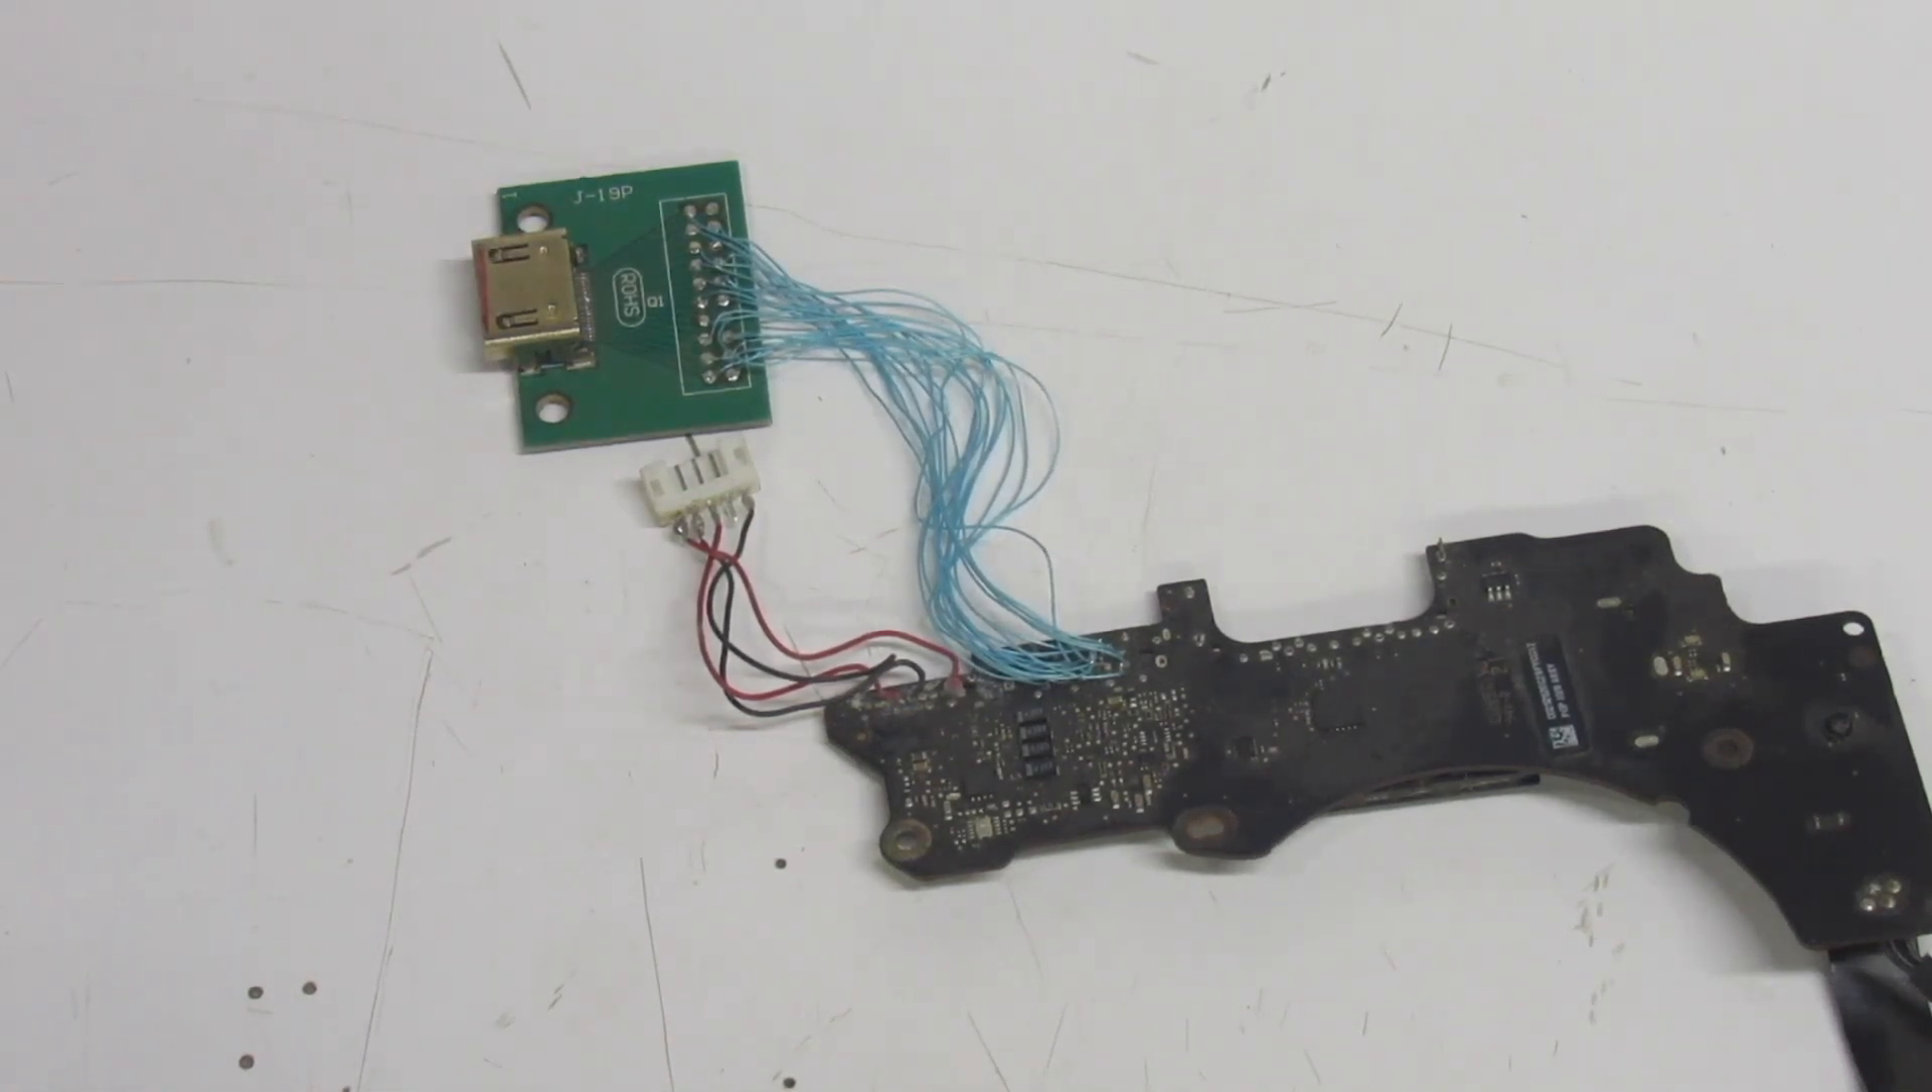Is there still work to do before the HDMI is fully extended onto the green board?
No.